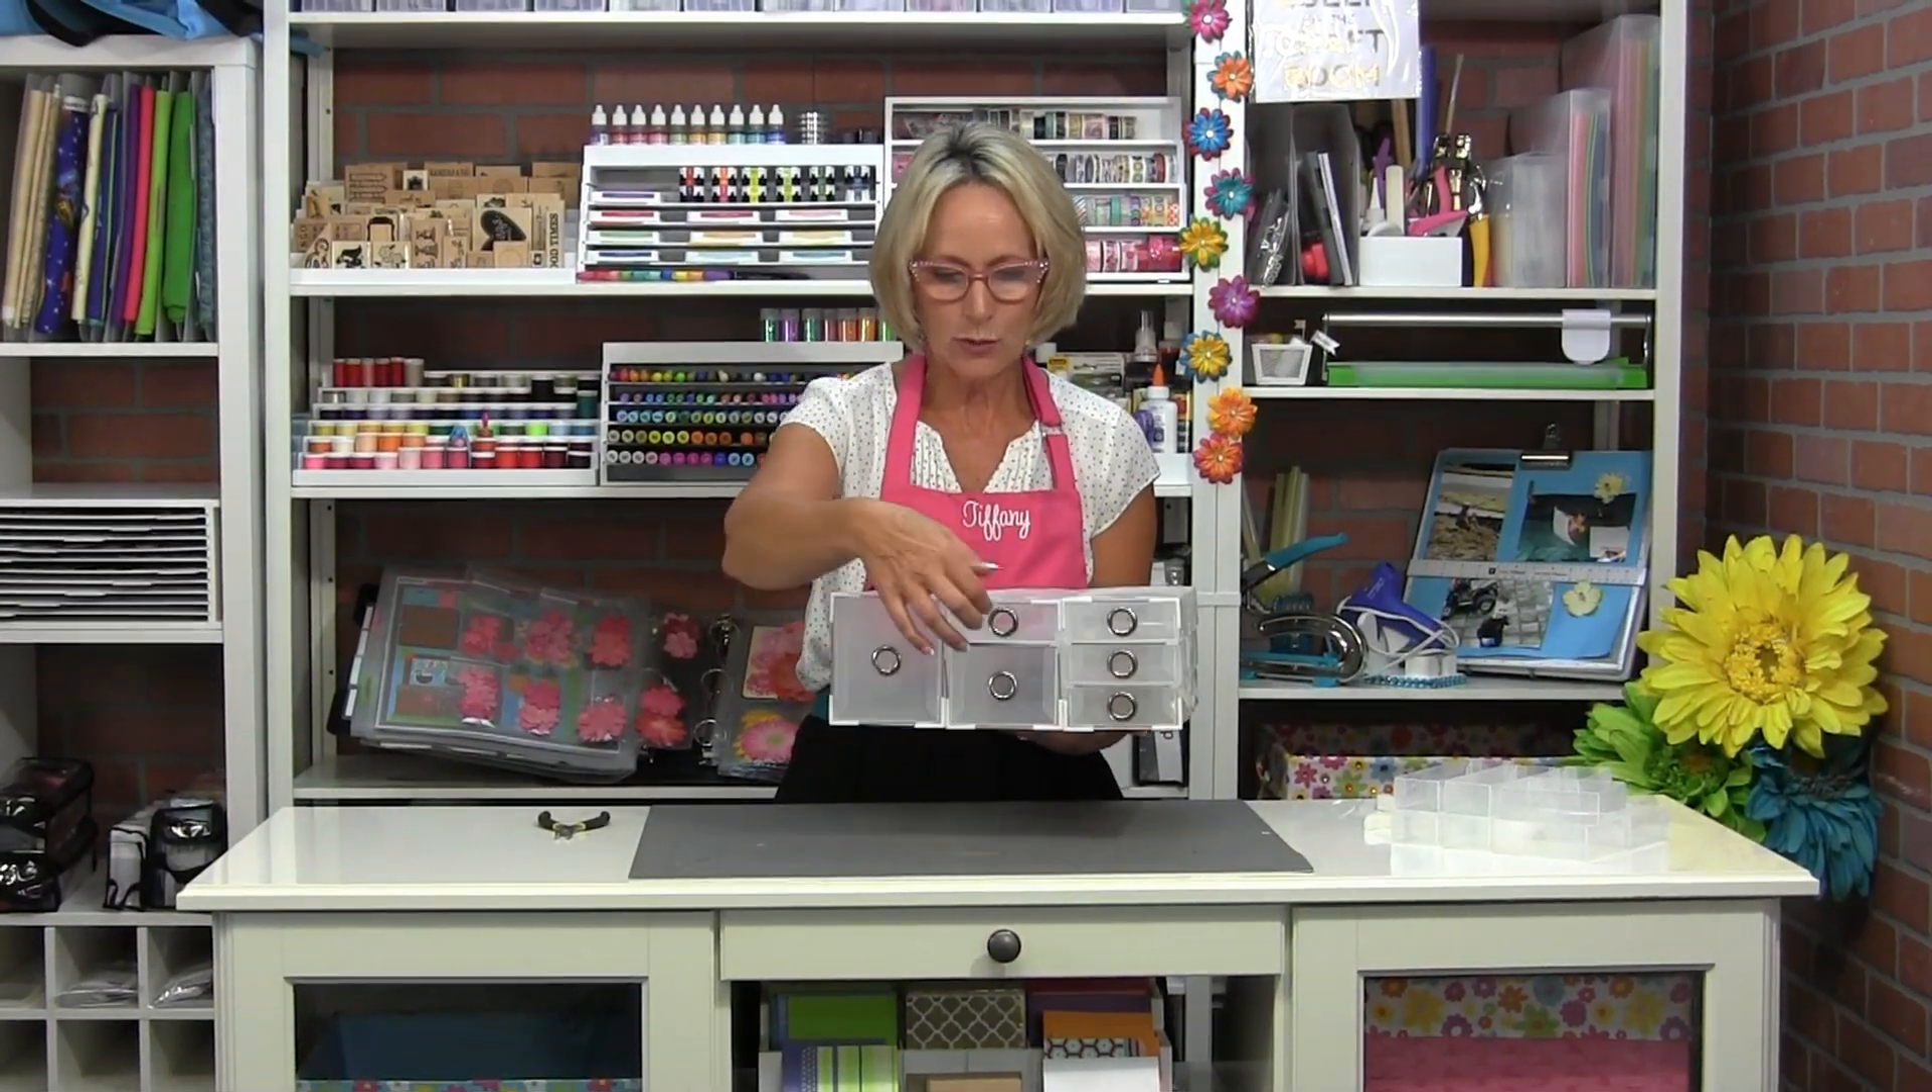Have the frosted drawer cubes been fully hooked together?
Yes.